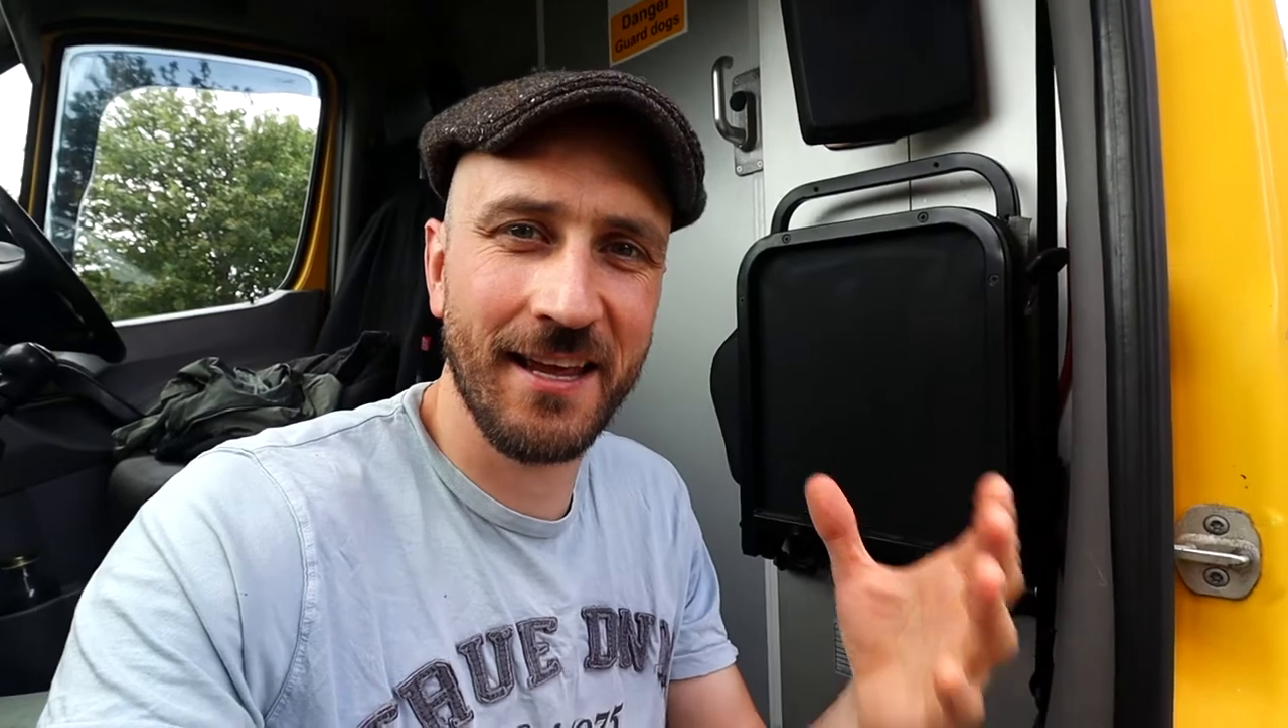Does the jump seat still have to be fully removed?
Yes.